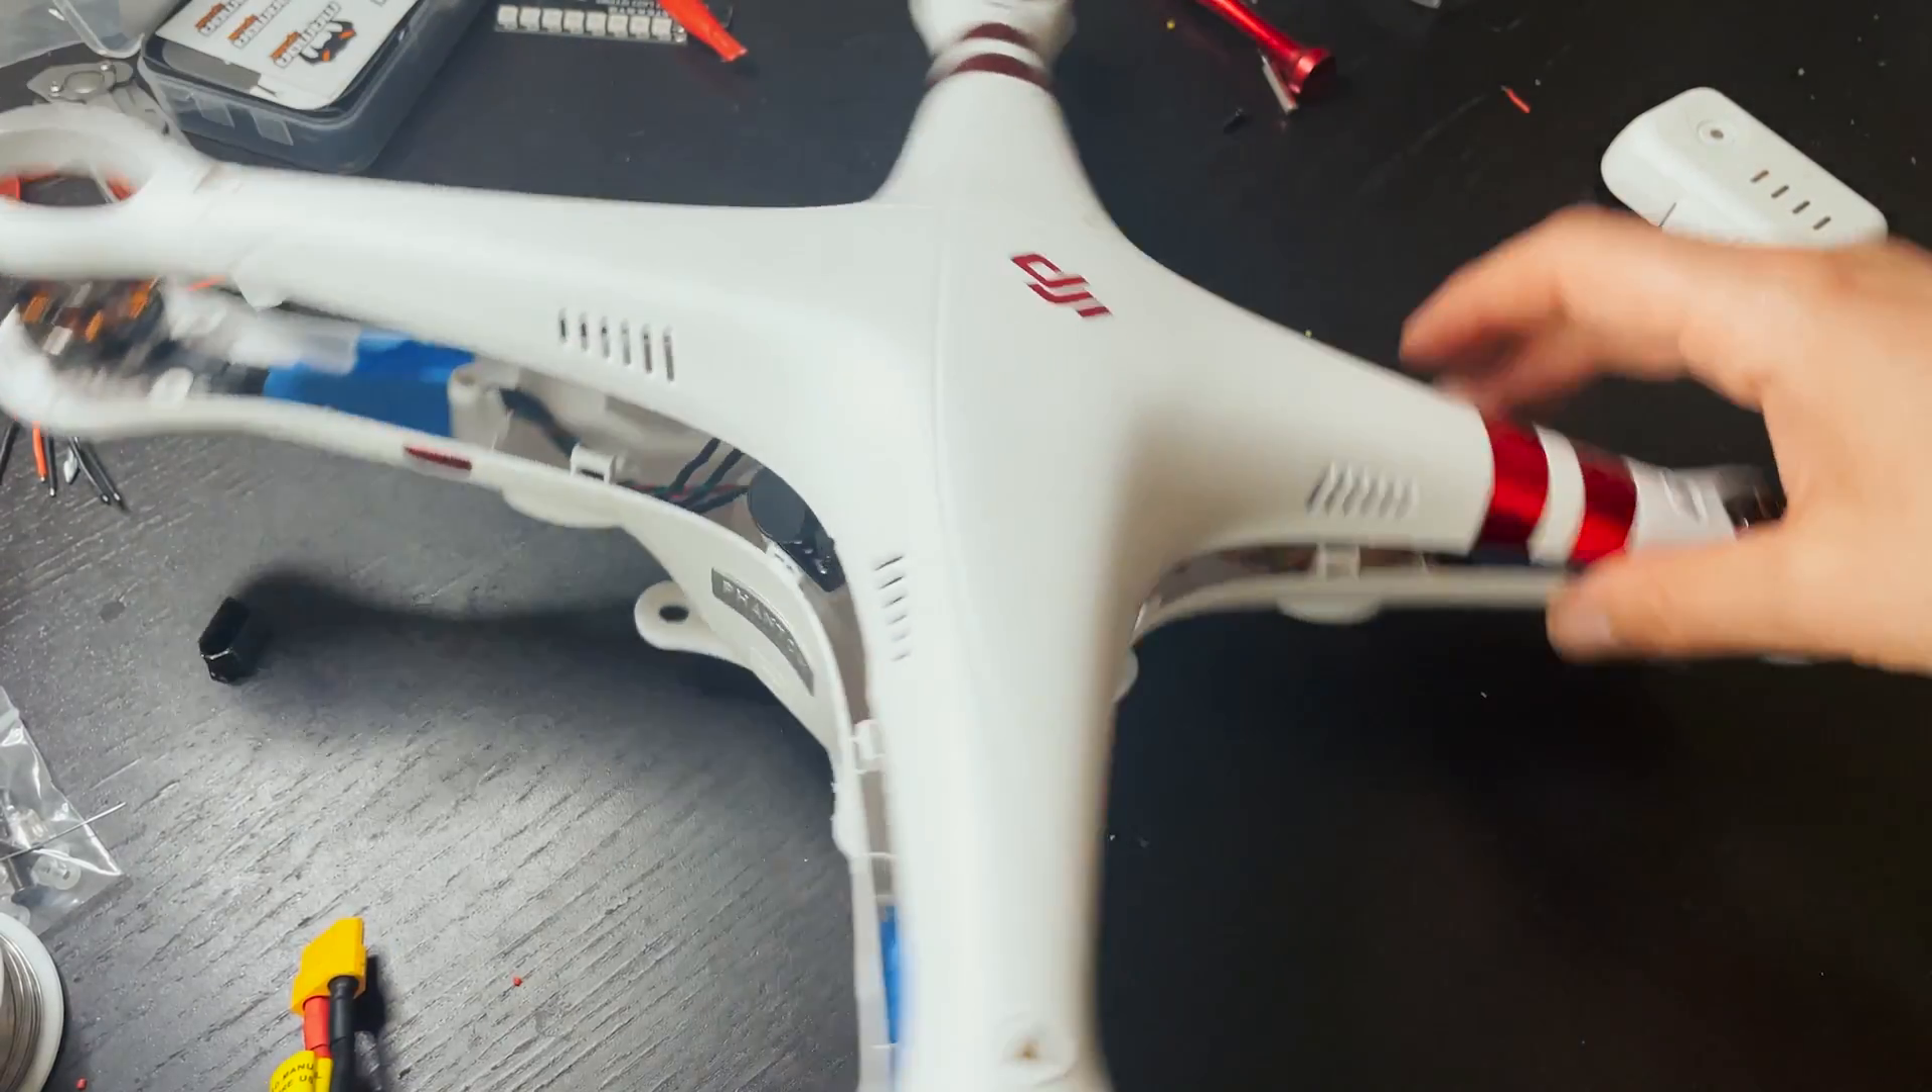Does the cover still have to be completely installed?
Yes.